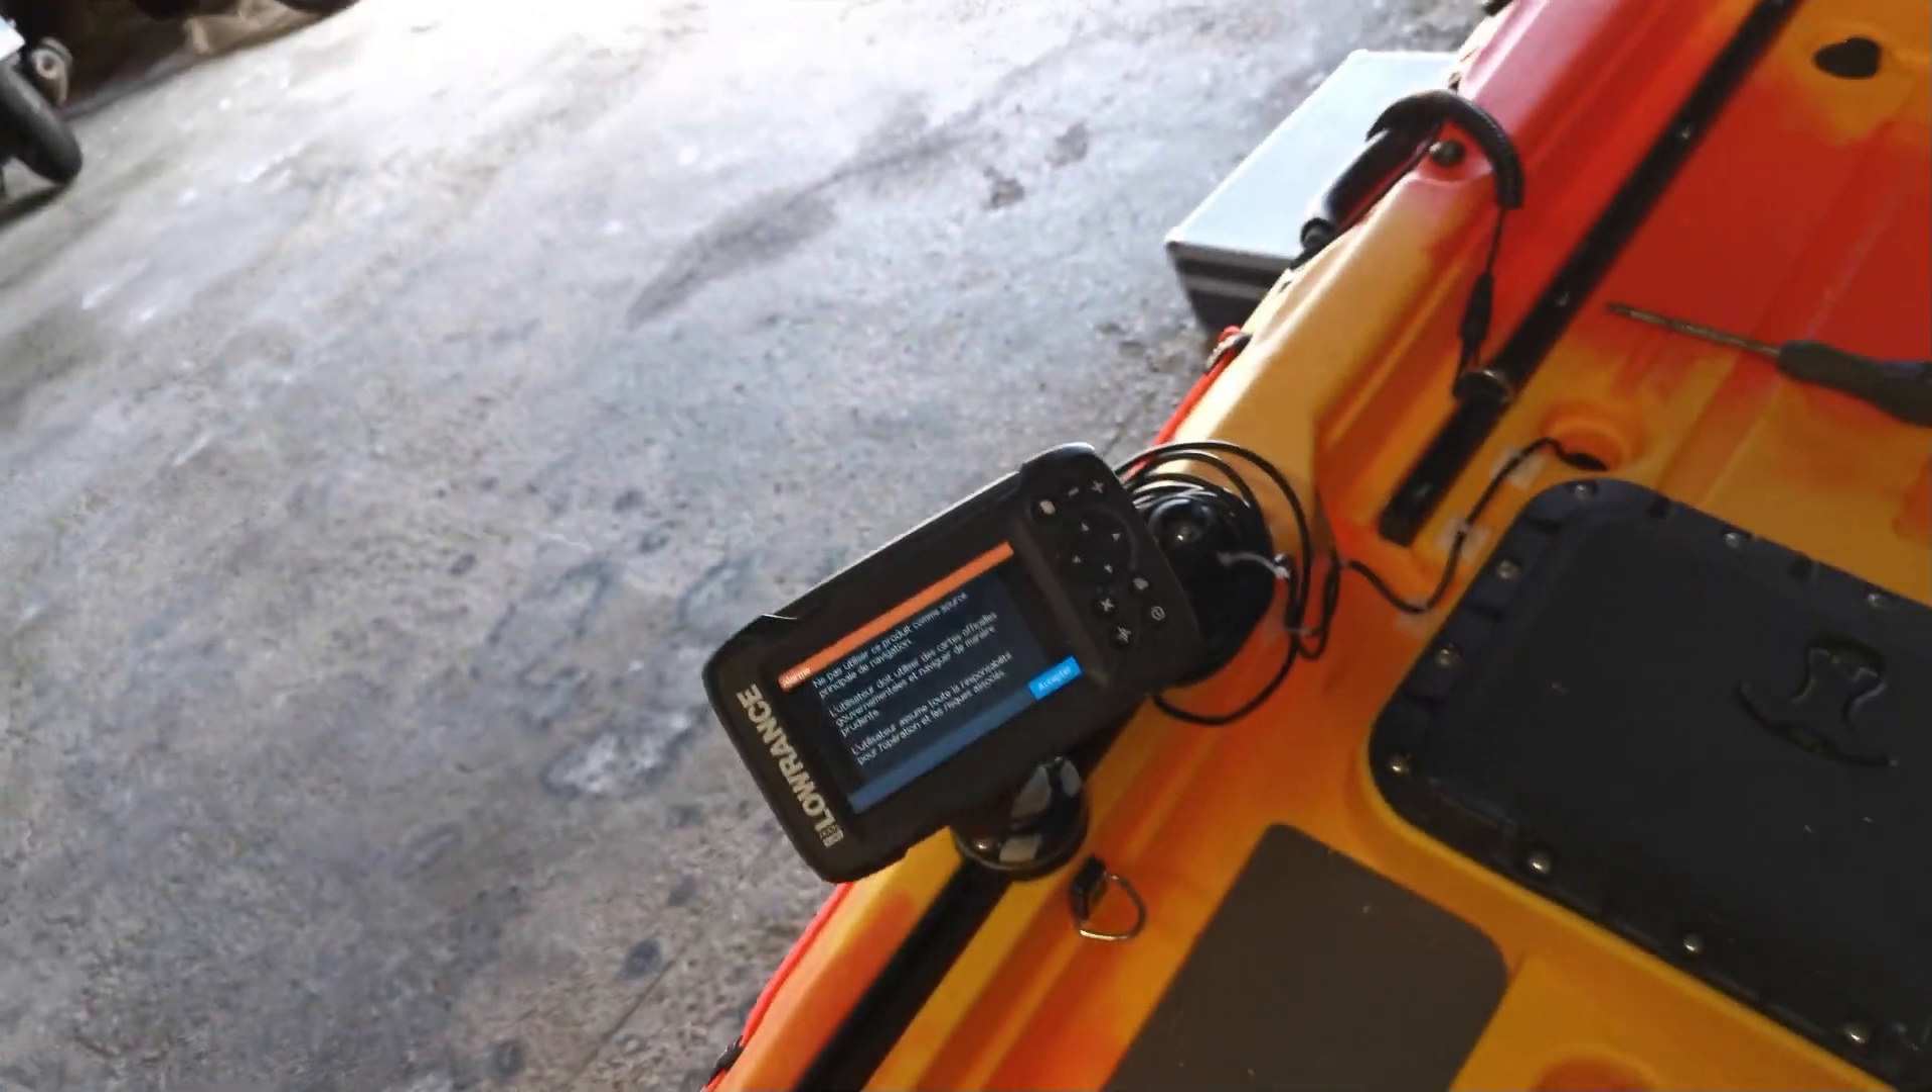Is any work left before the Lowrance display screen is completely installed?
No.